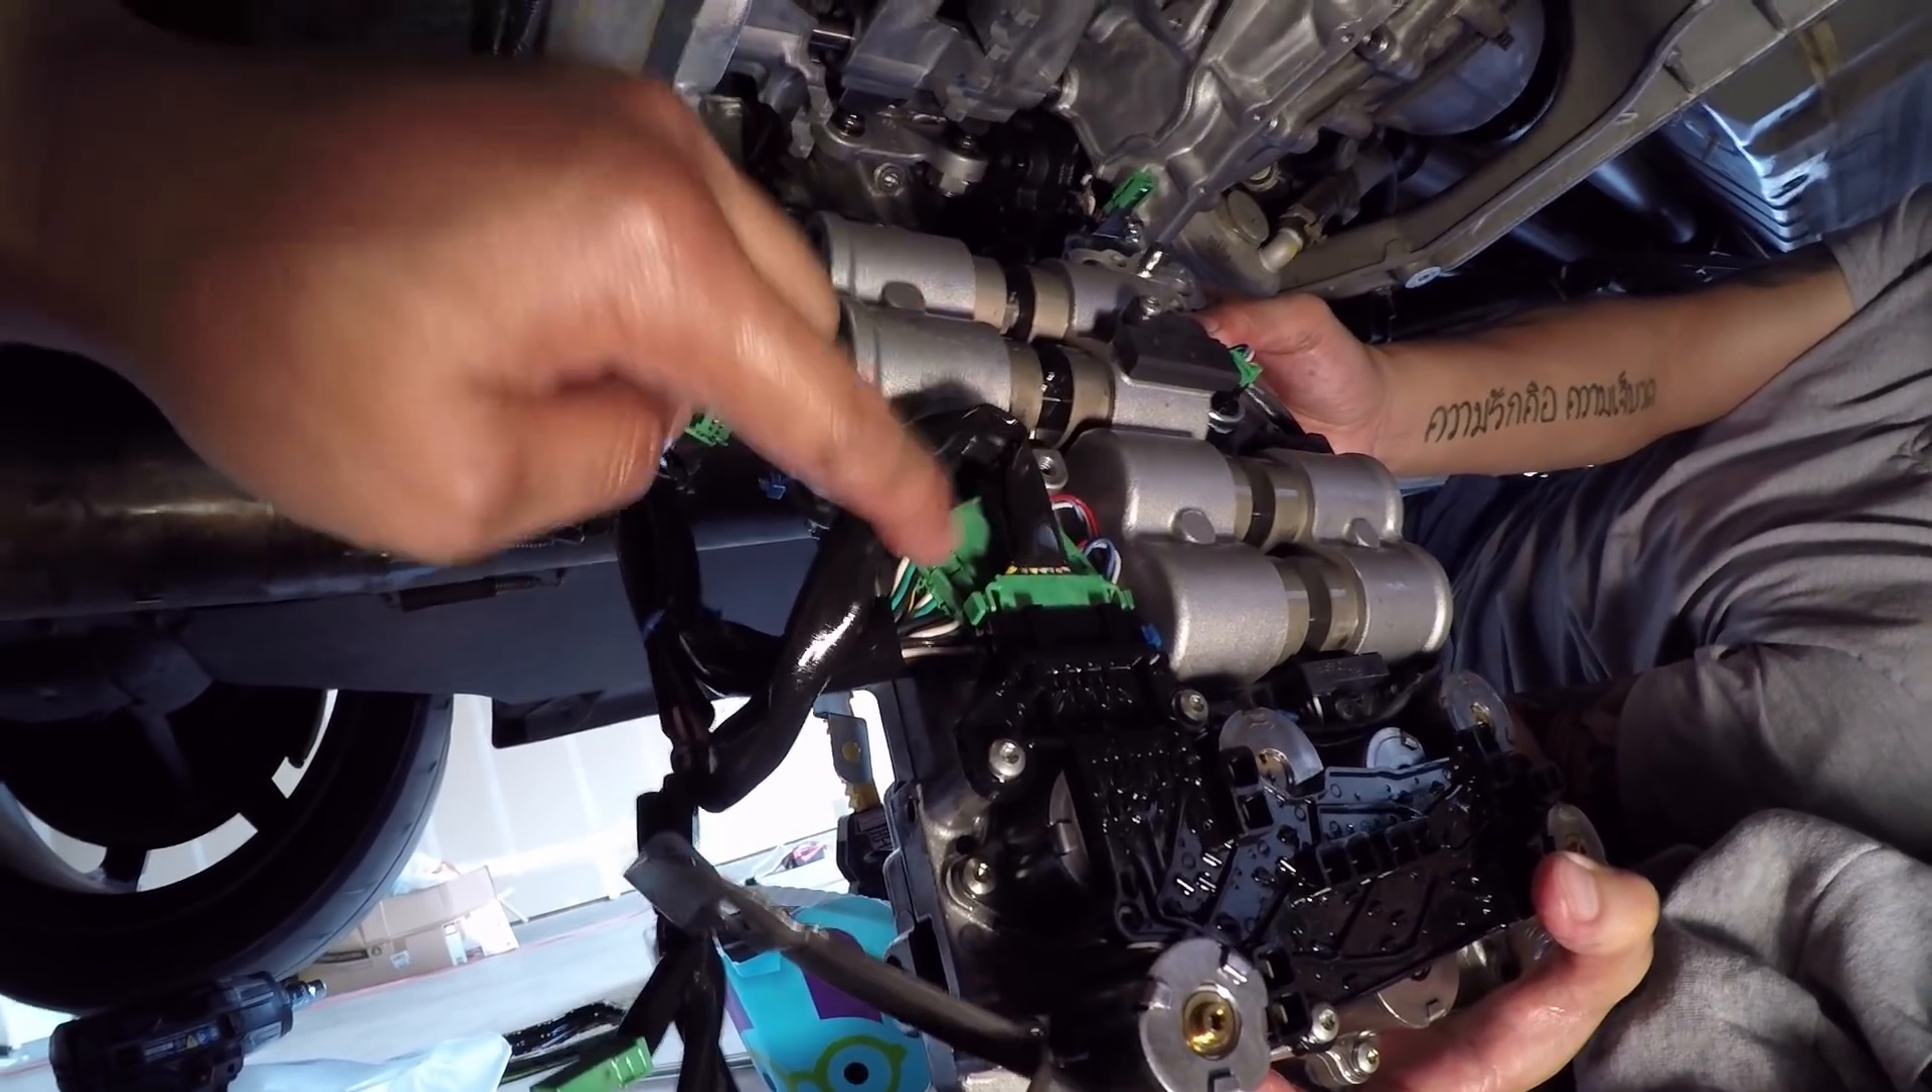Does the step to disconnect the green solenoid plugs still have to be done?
Yes.